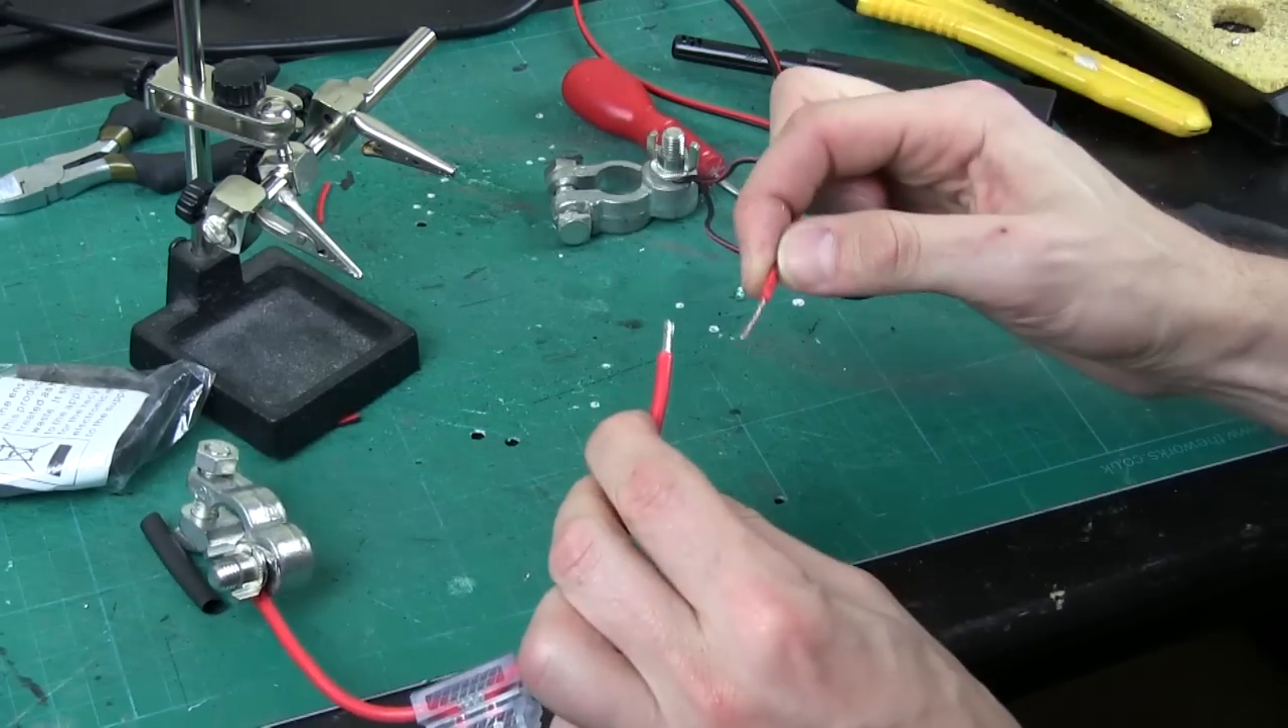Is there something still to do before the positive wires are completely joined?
Yes.